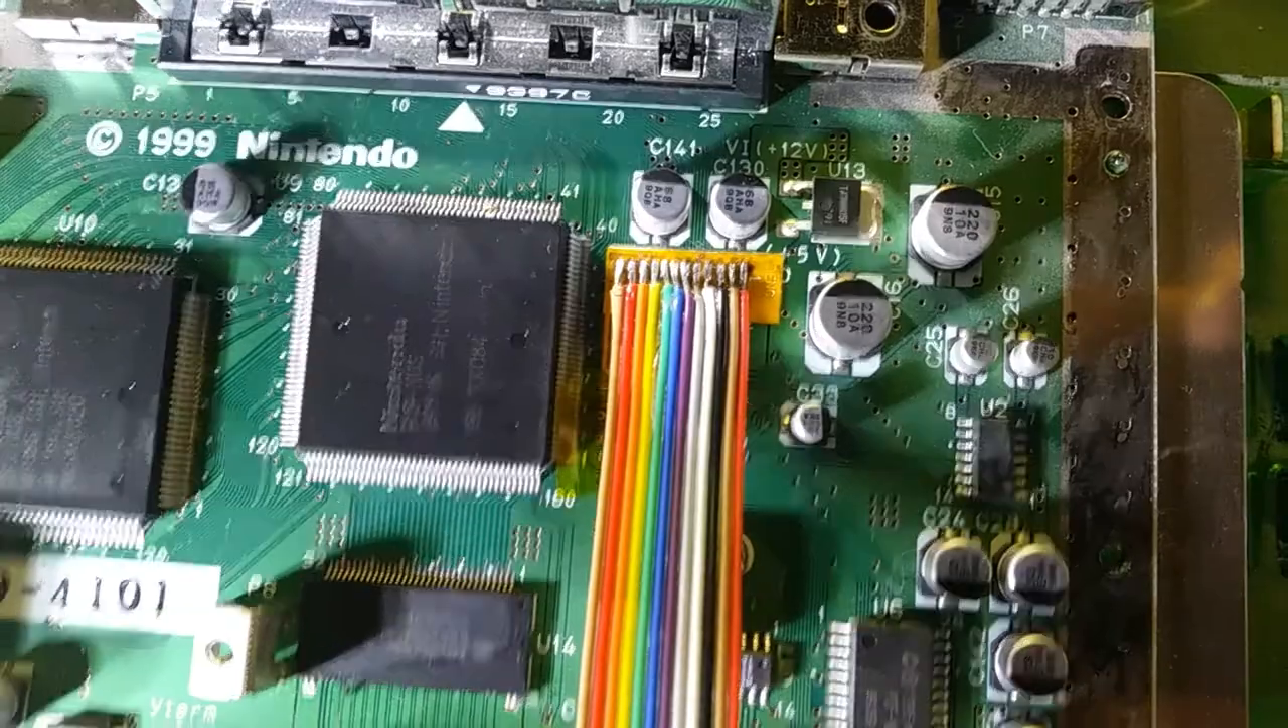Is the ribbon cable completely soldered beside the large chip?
Yes.